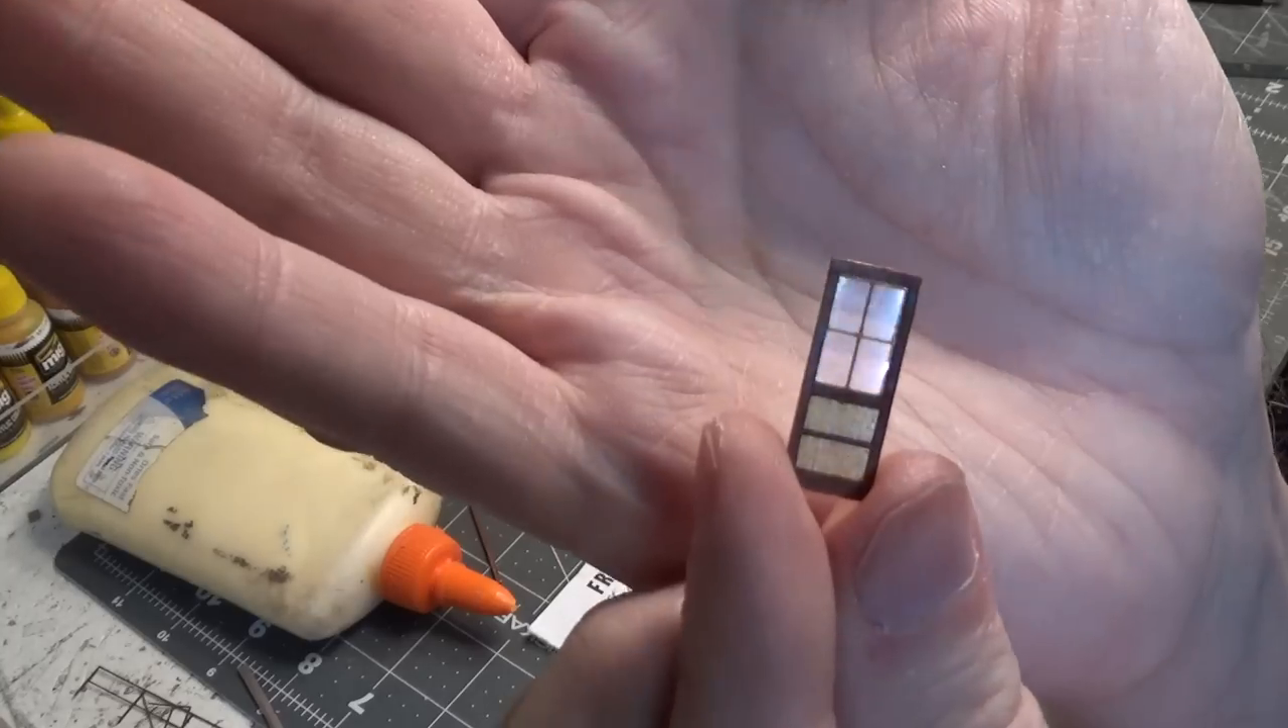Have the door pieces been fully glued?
Yes.